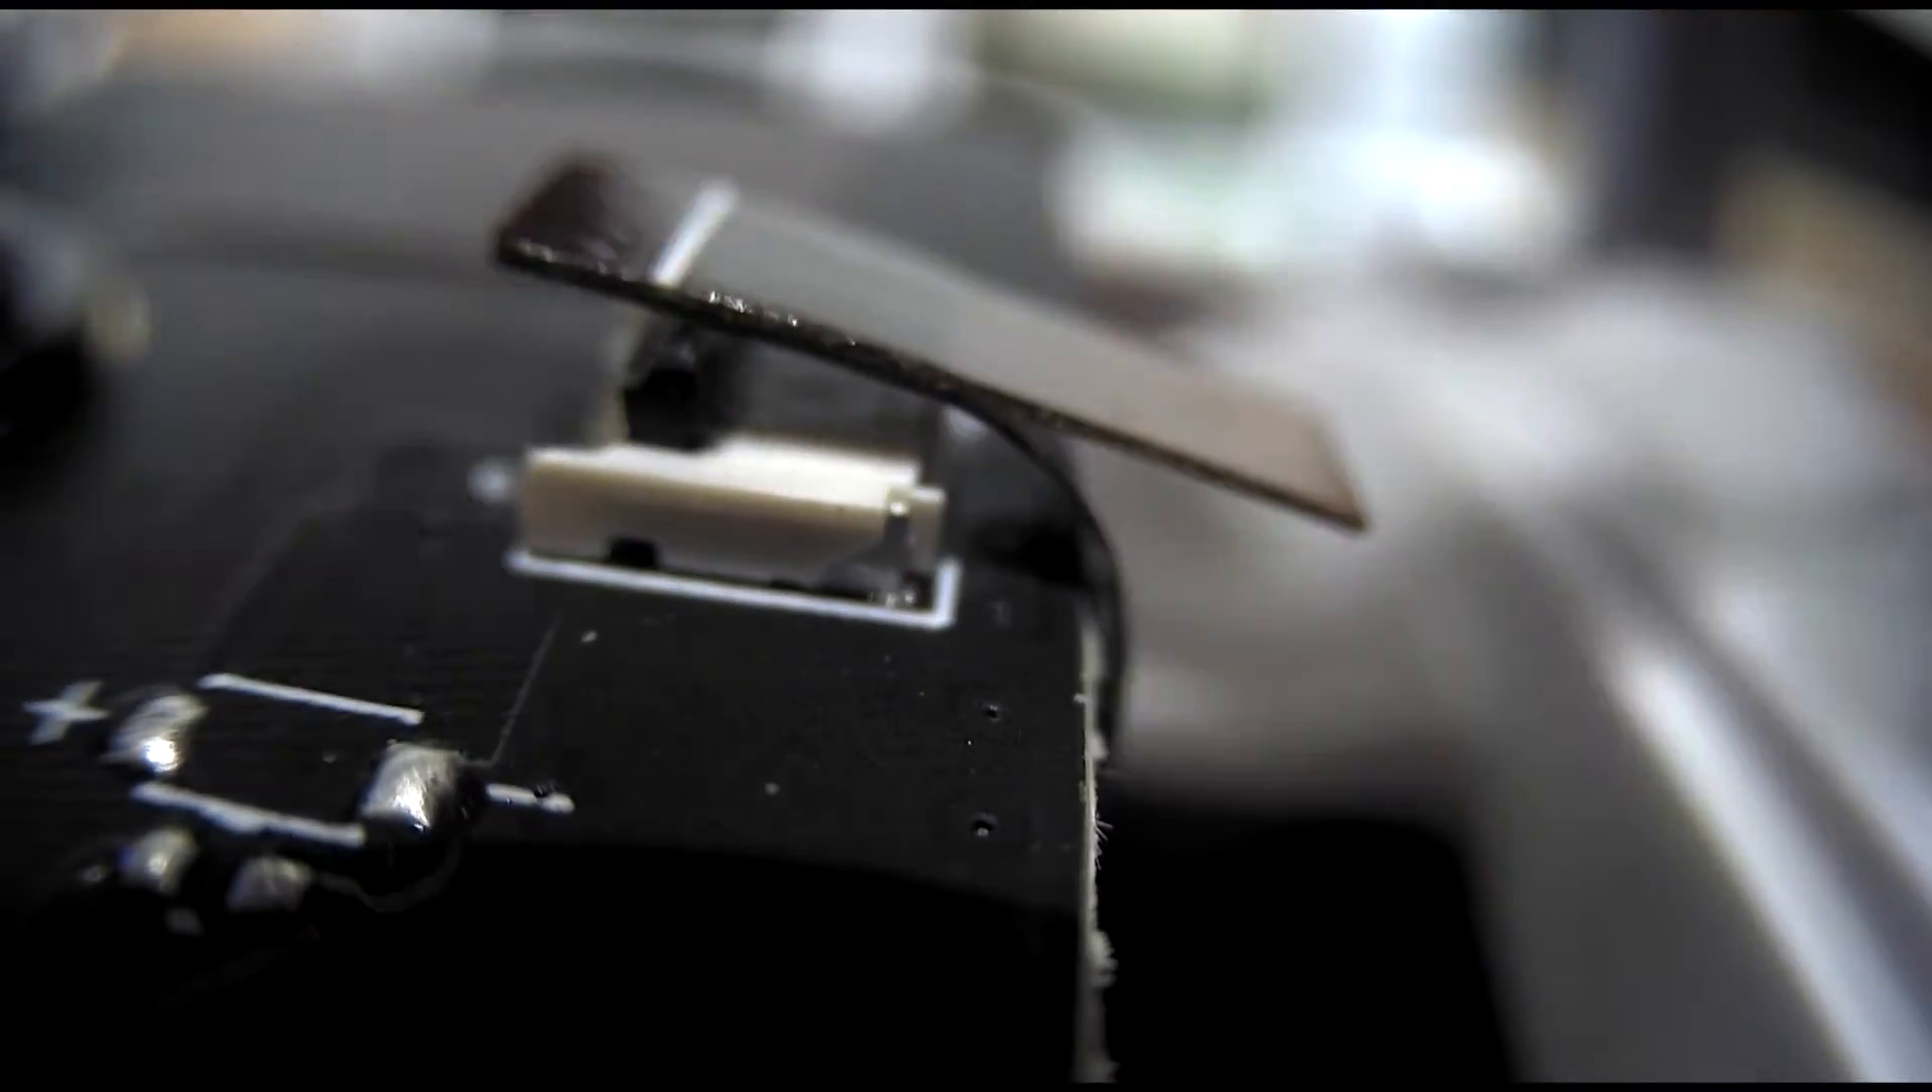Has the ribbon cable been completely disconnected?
Yes.